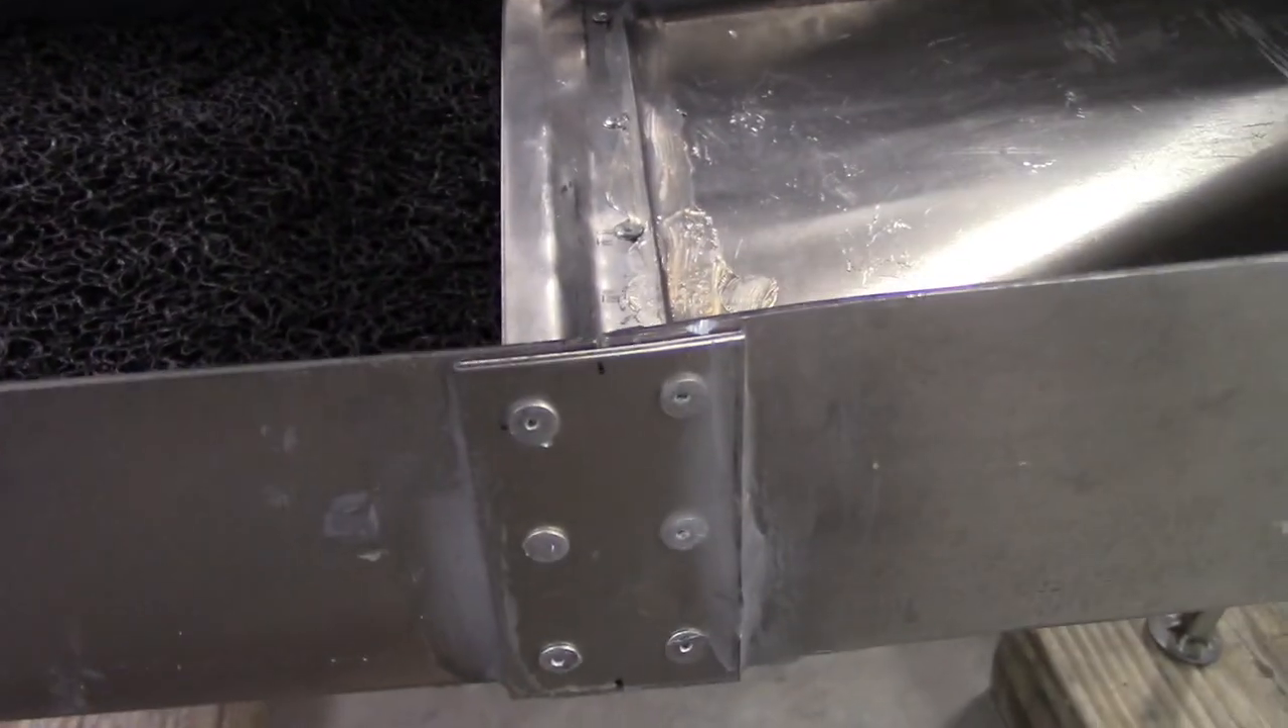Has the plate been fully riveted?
Yes.